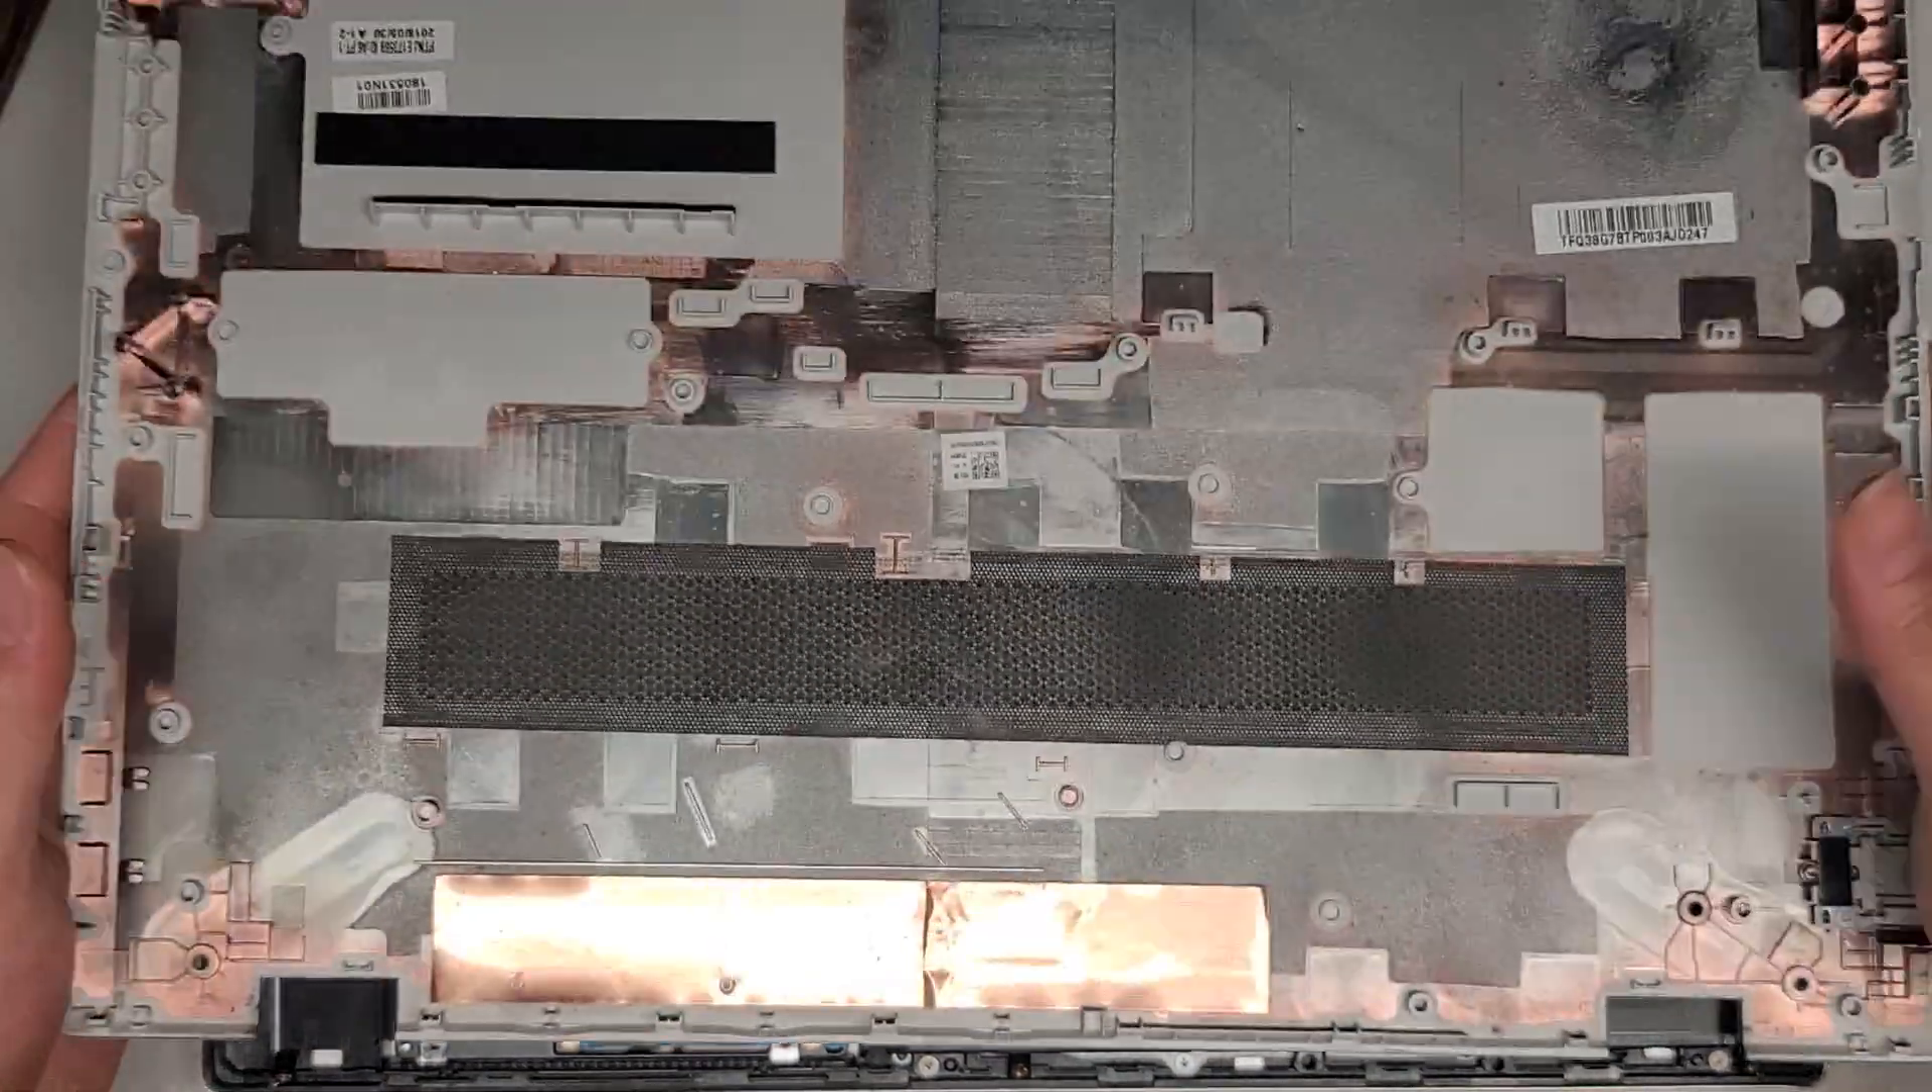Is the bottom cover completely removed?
Yes.